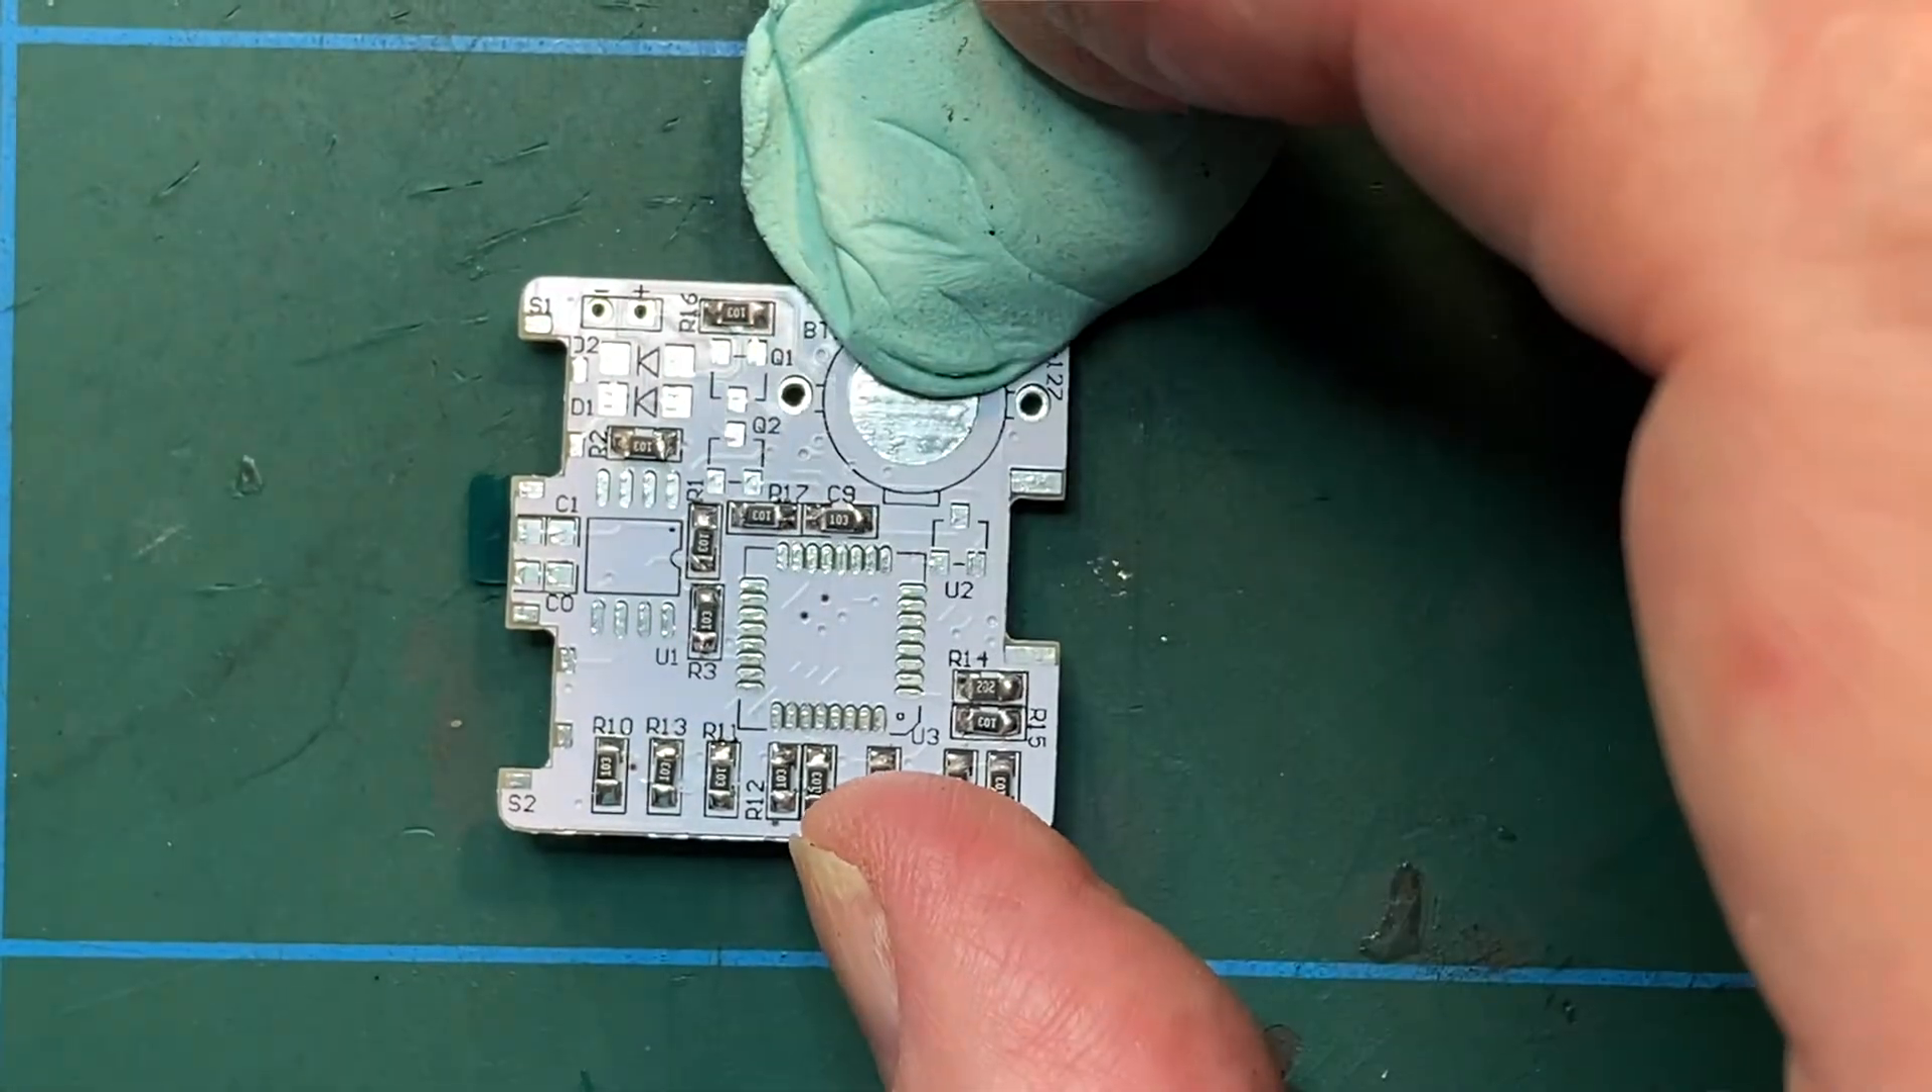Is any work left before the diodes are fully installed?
Yes.